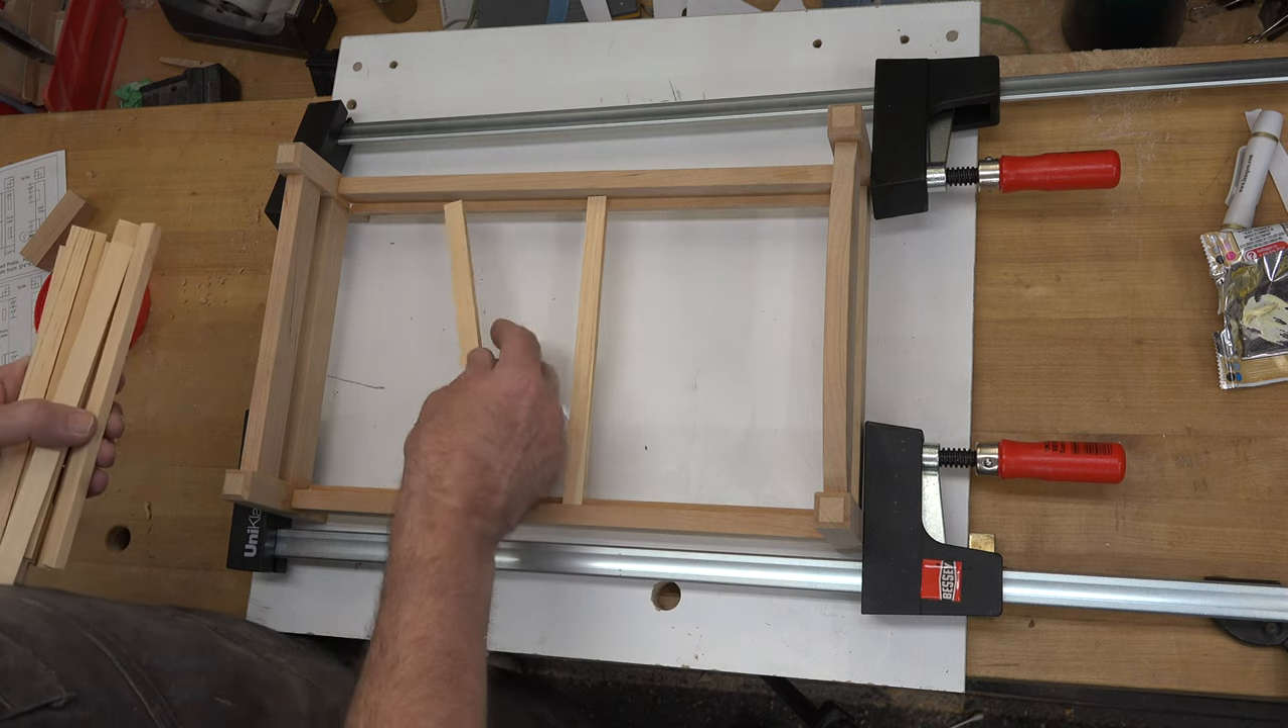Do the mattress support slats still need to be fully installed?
Yes.